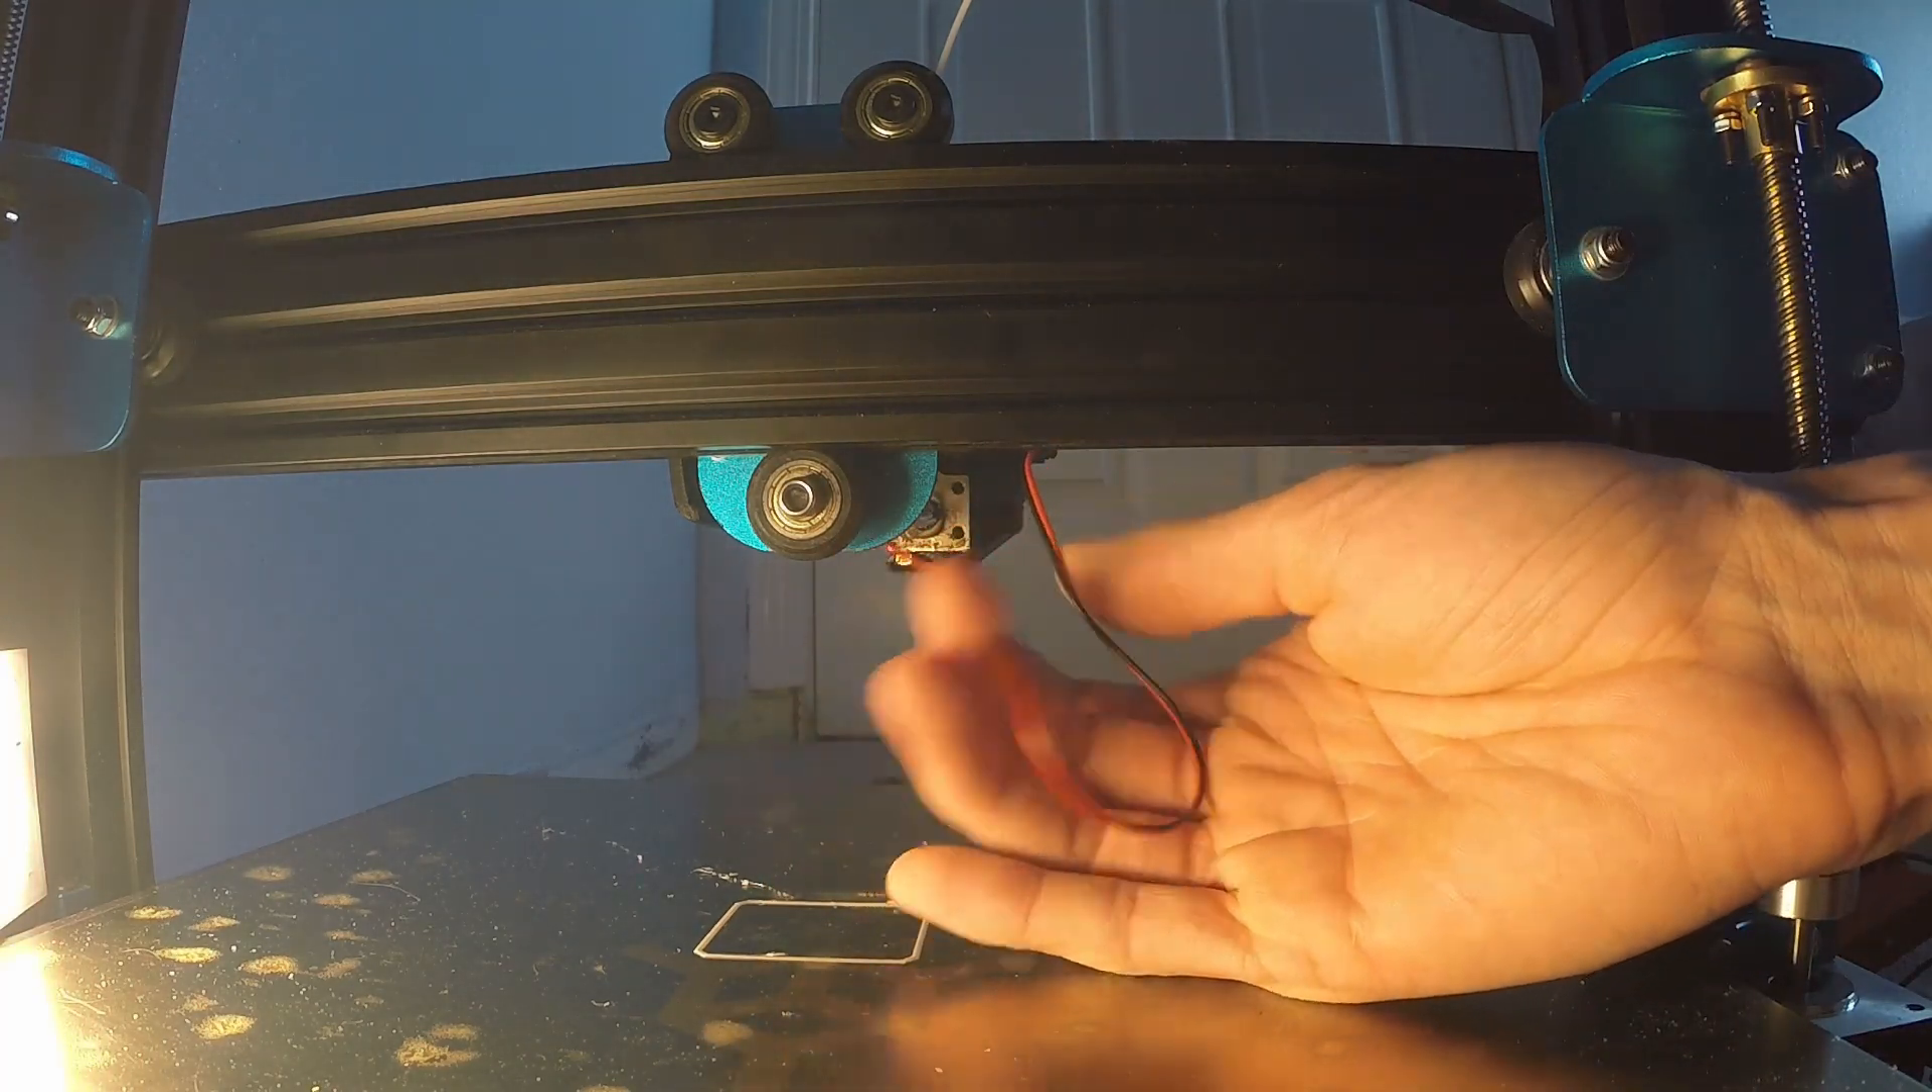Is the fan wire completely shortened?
No.